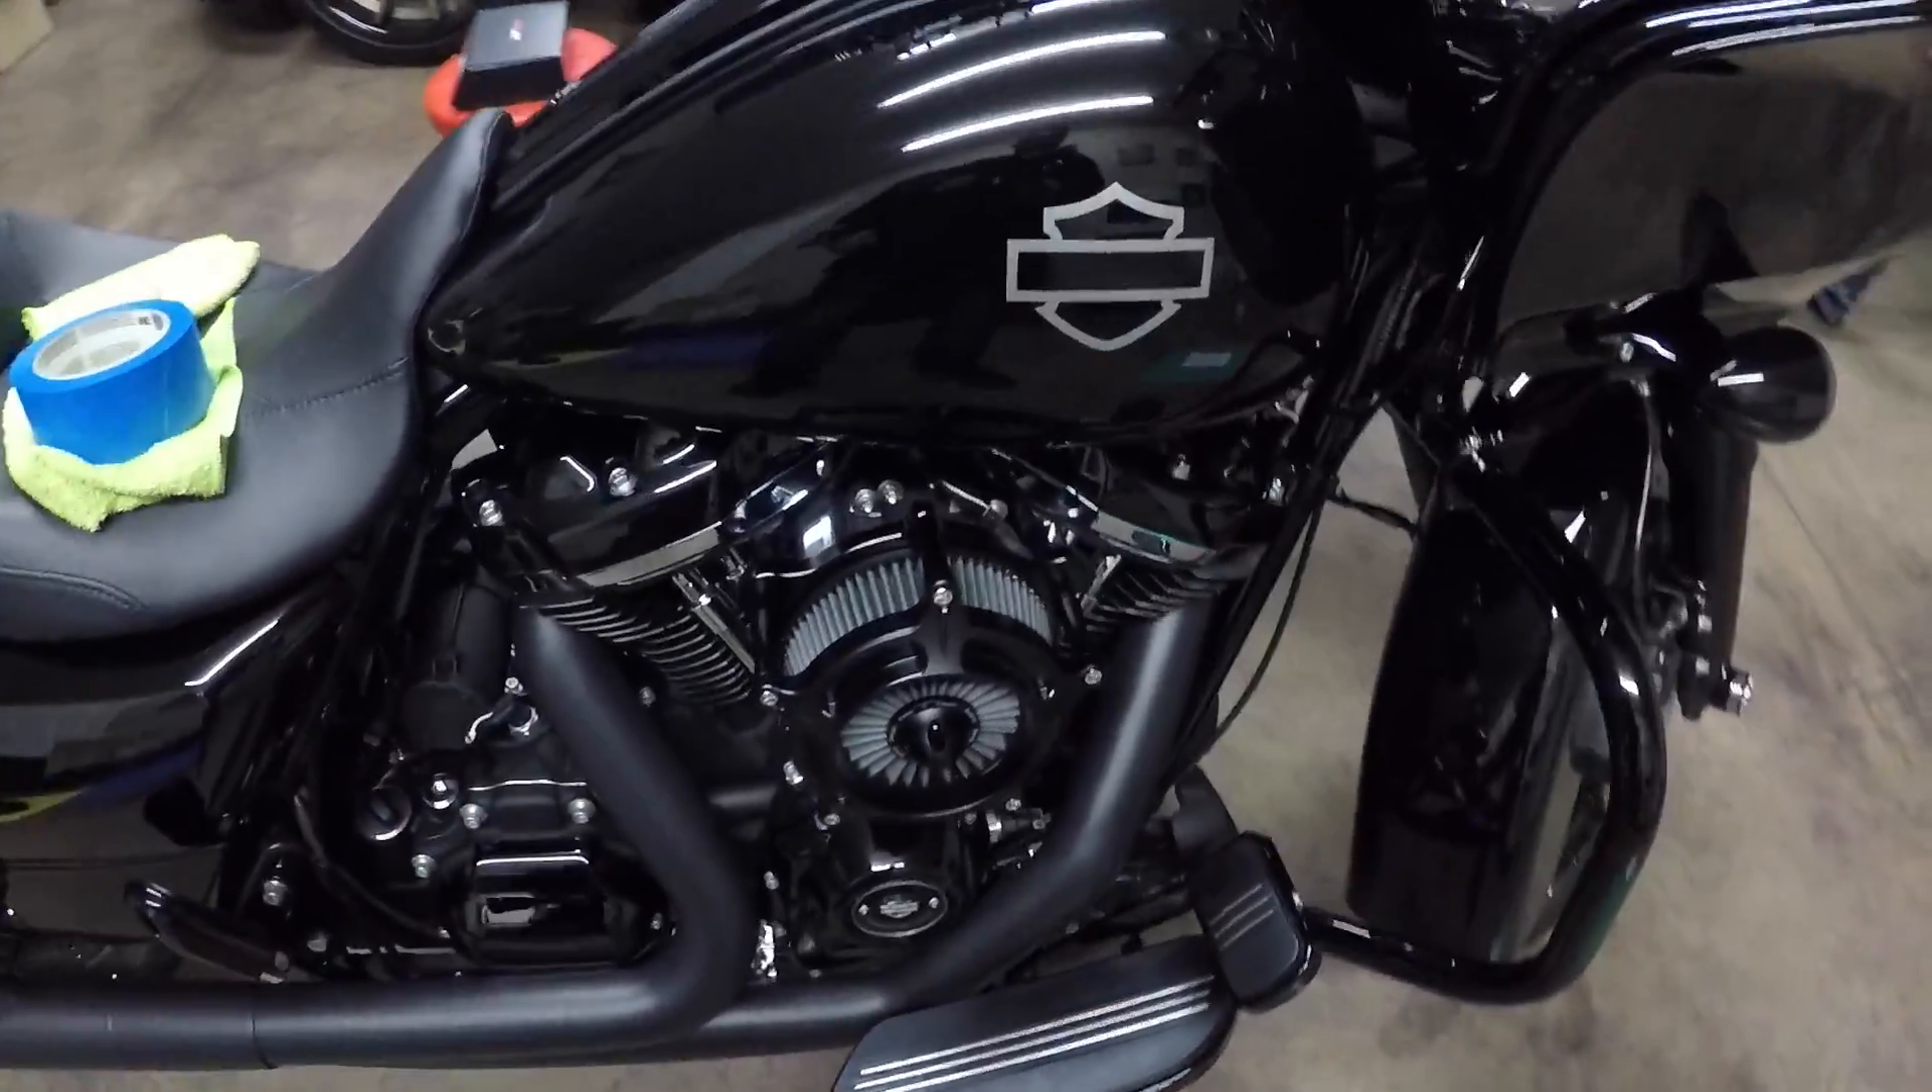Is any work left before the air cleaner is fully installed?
No.